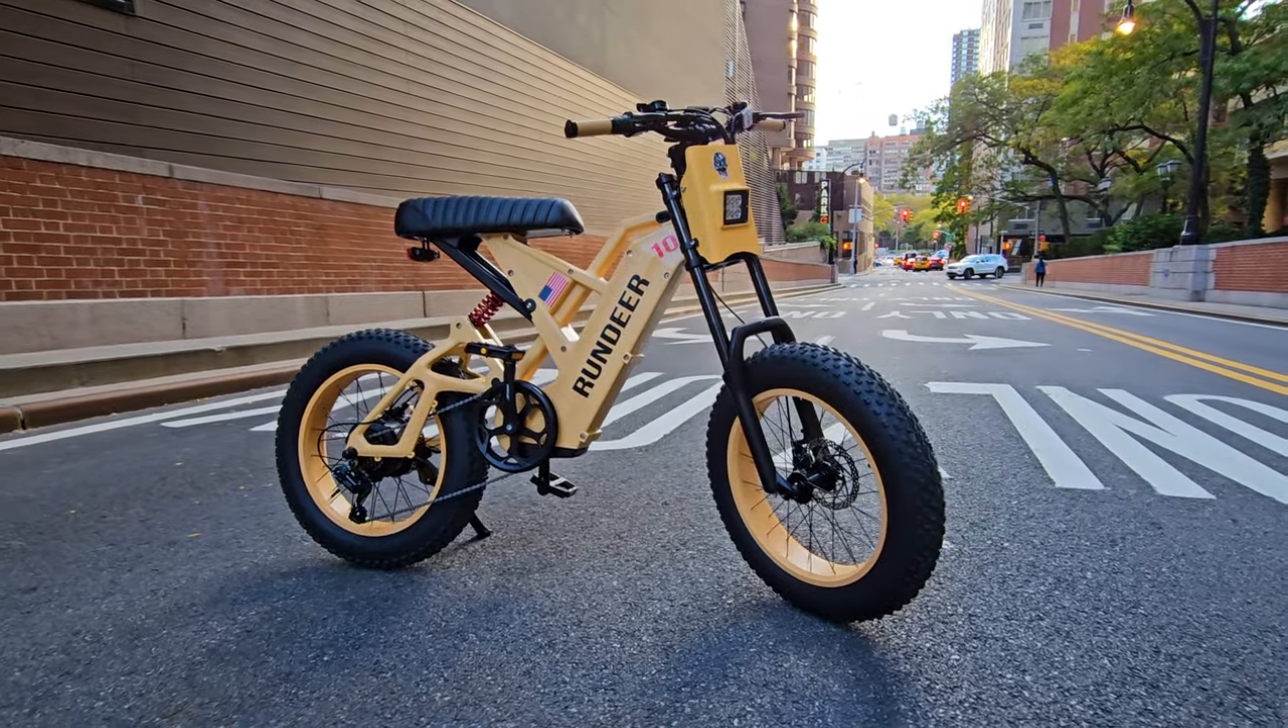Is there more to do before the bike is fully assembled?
No.